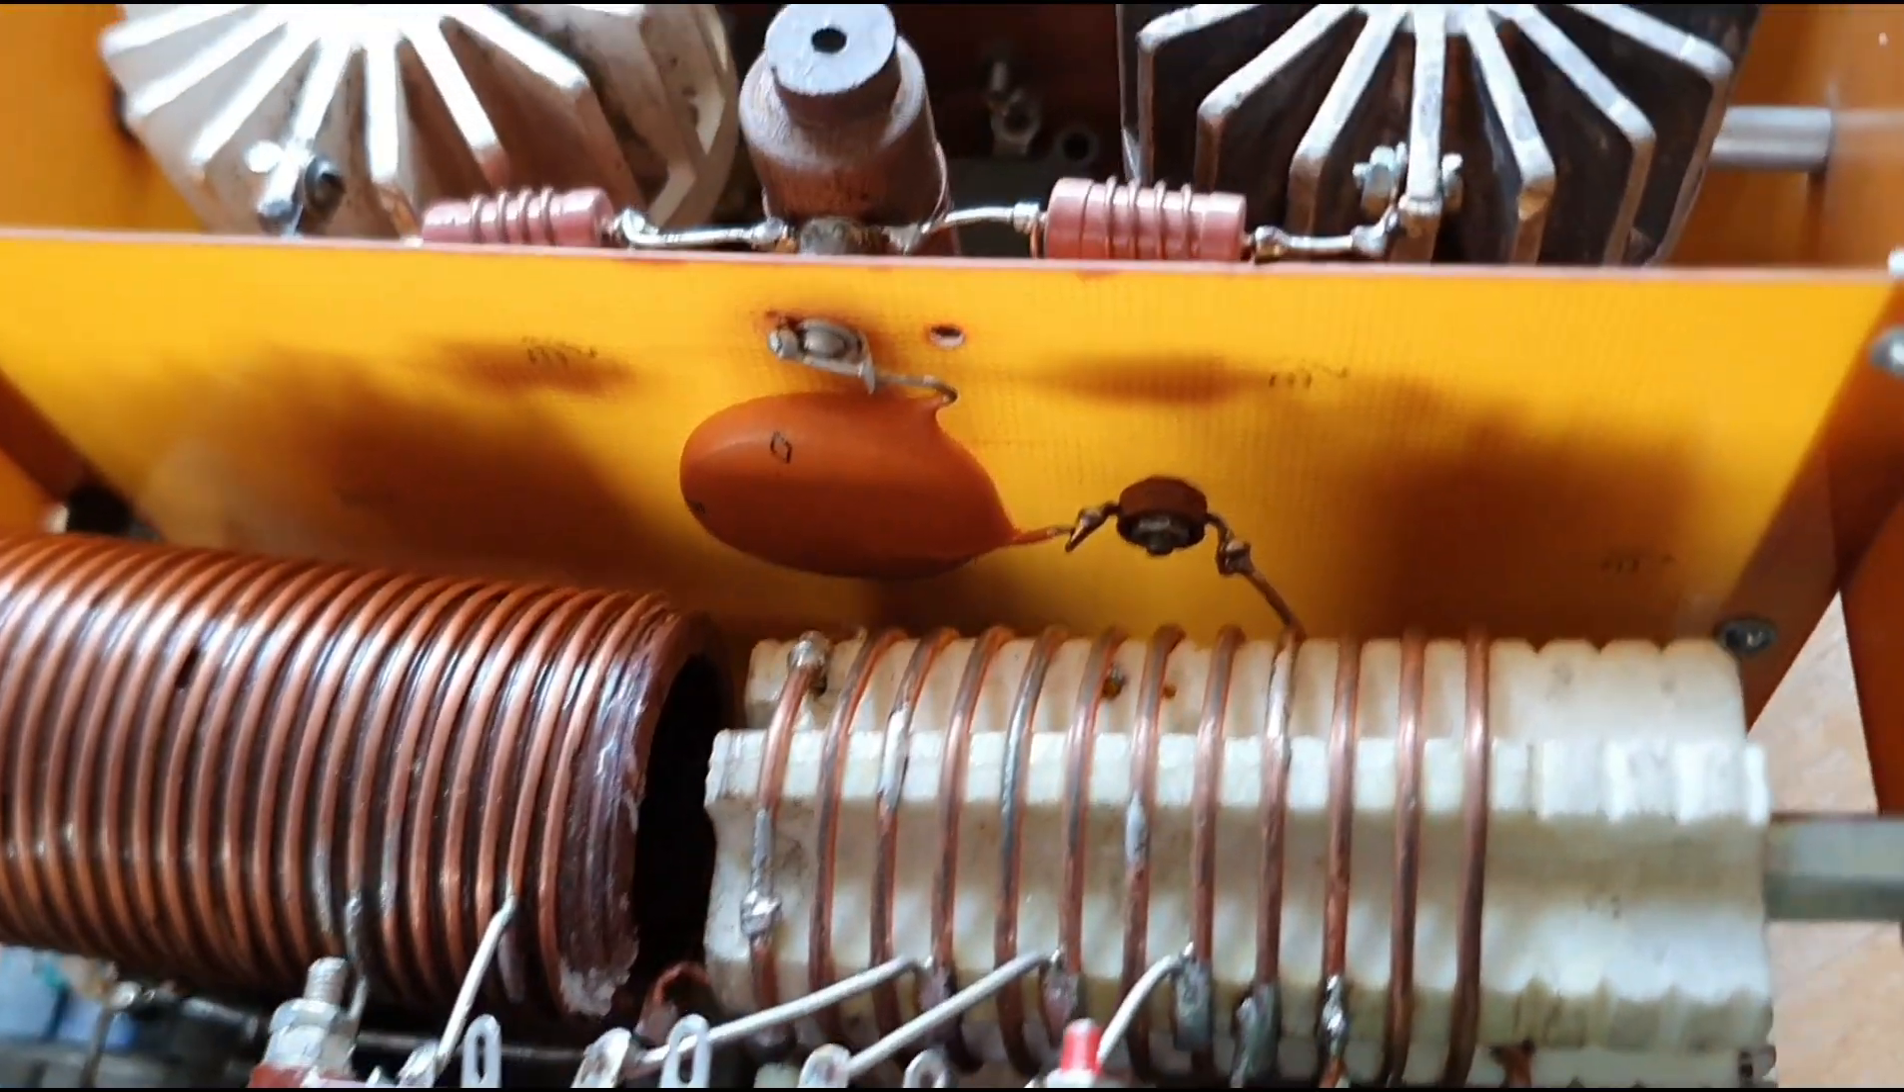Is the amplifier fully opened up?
Yes.